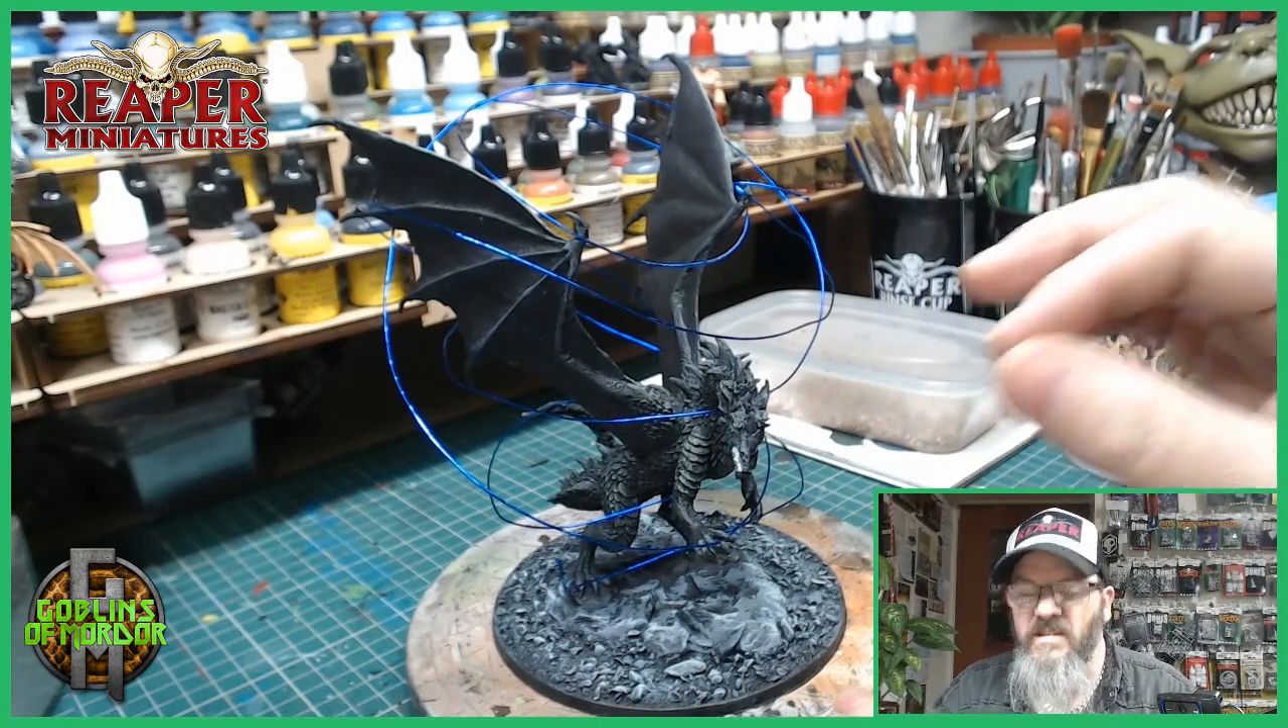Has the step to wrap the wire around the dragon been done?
Yes.